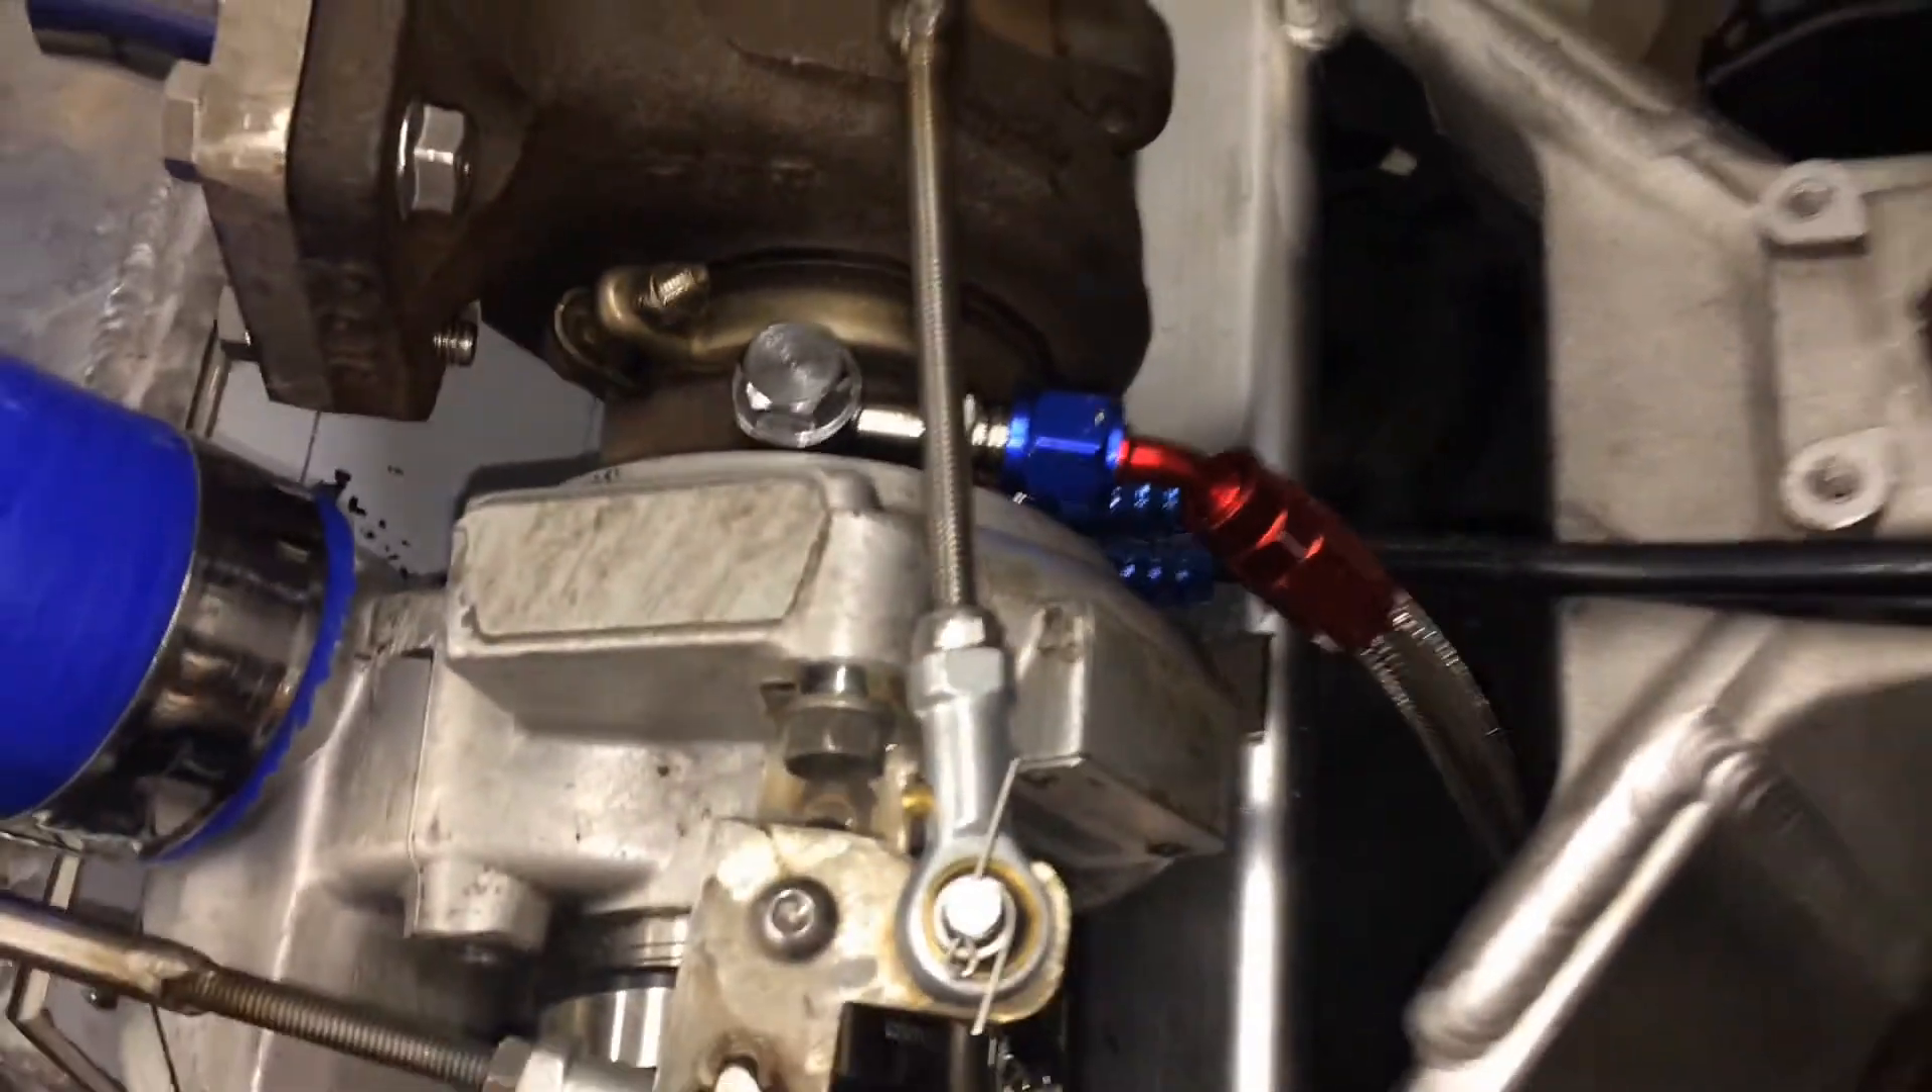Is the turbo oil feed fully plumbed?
Yes.